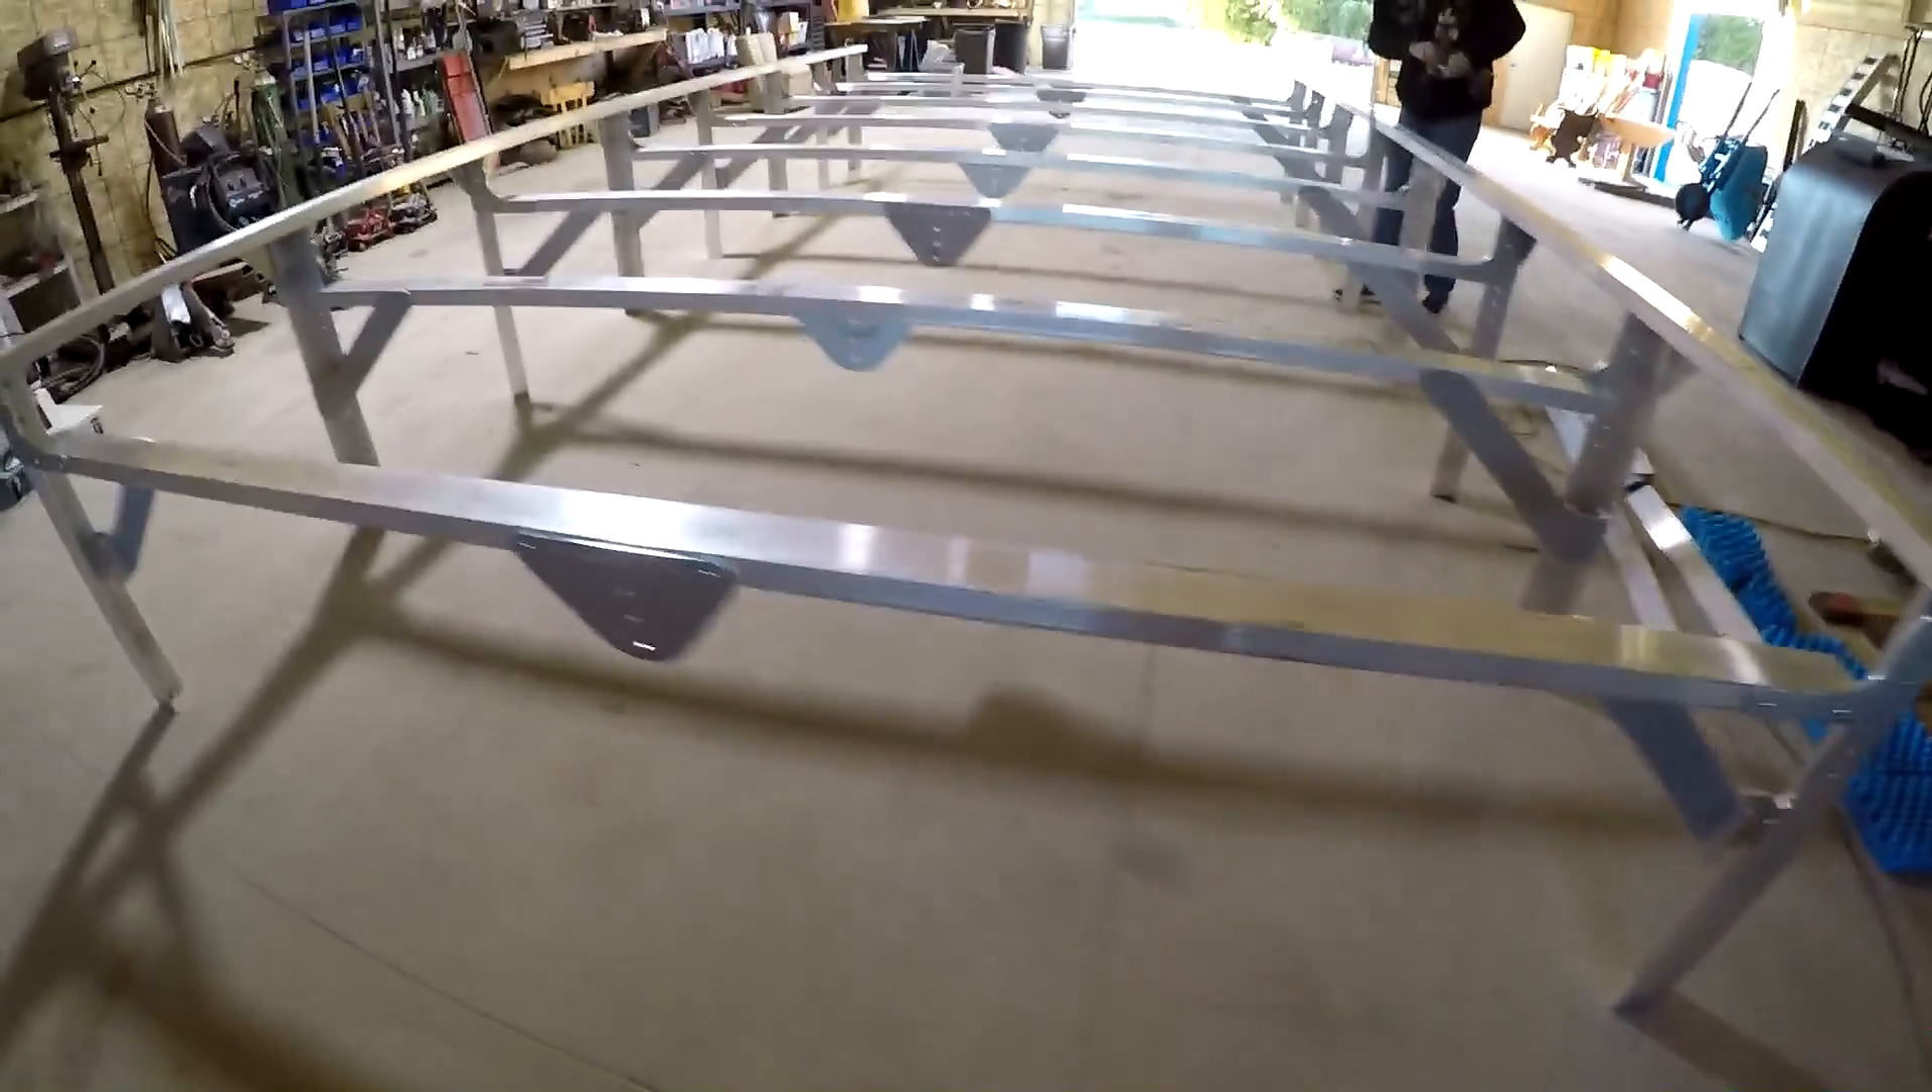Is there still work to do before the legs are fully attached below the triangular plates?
Yes.